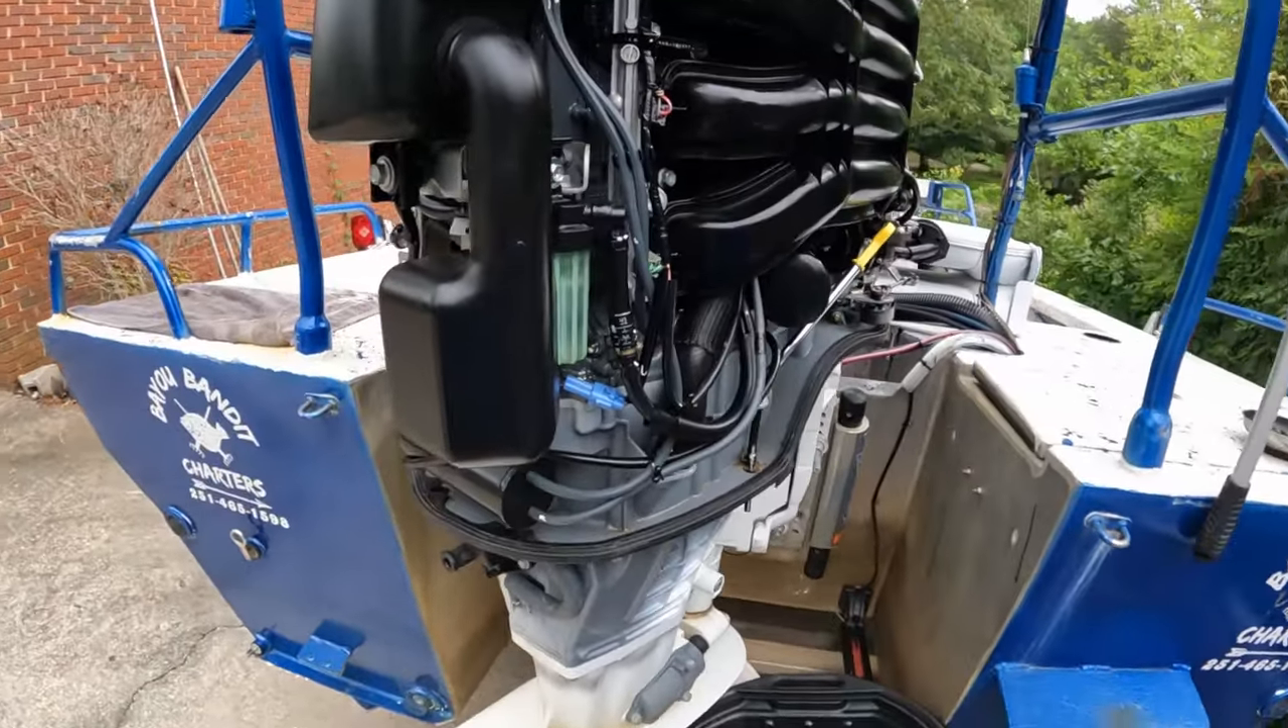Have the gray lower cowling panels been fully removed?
Yes.